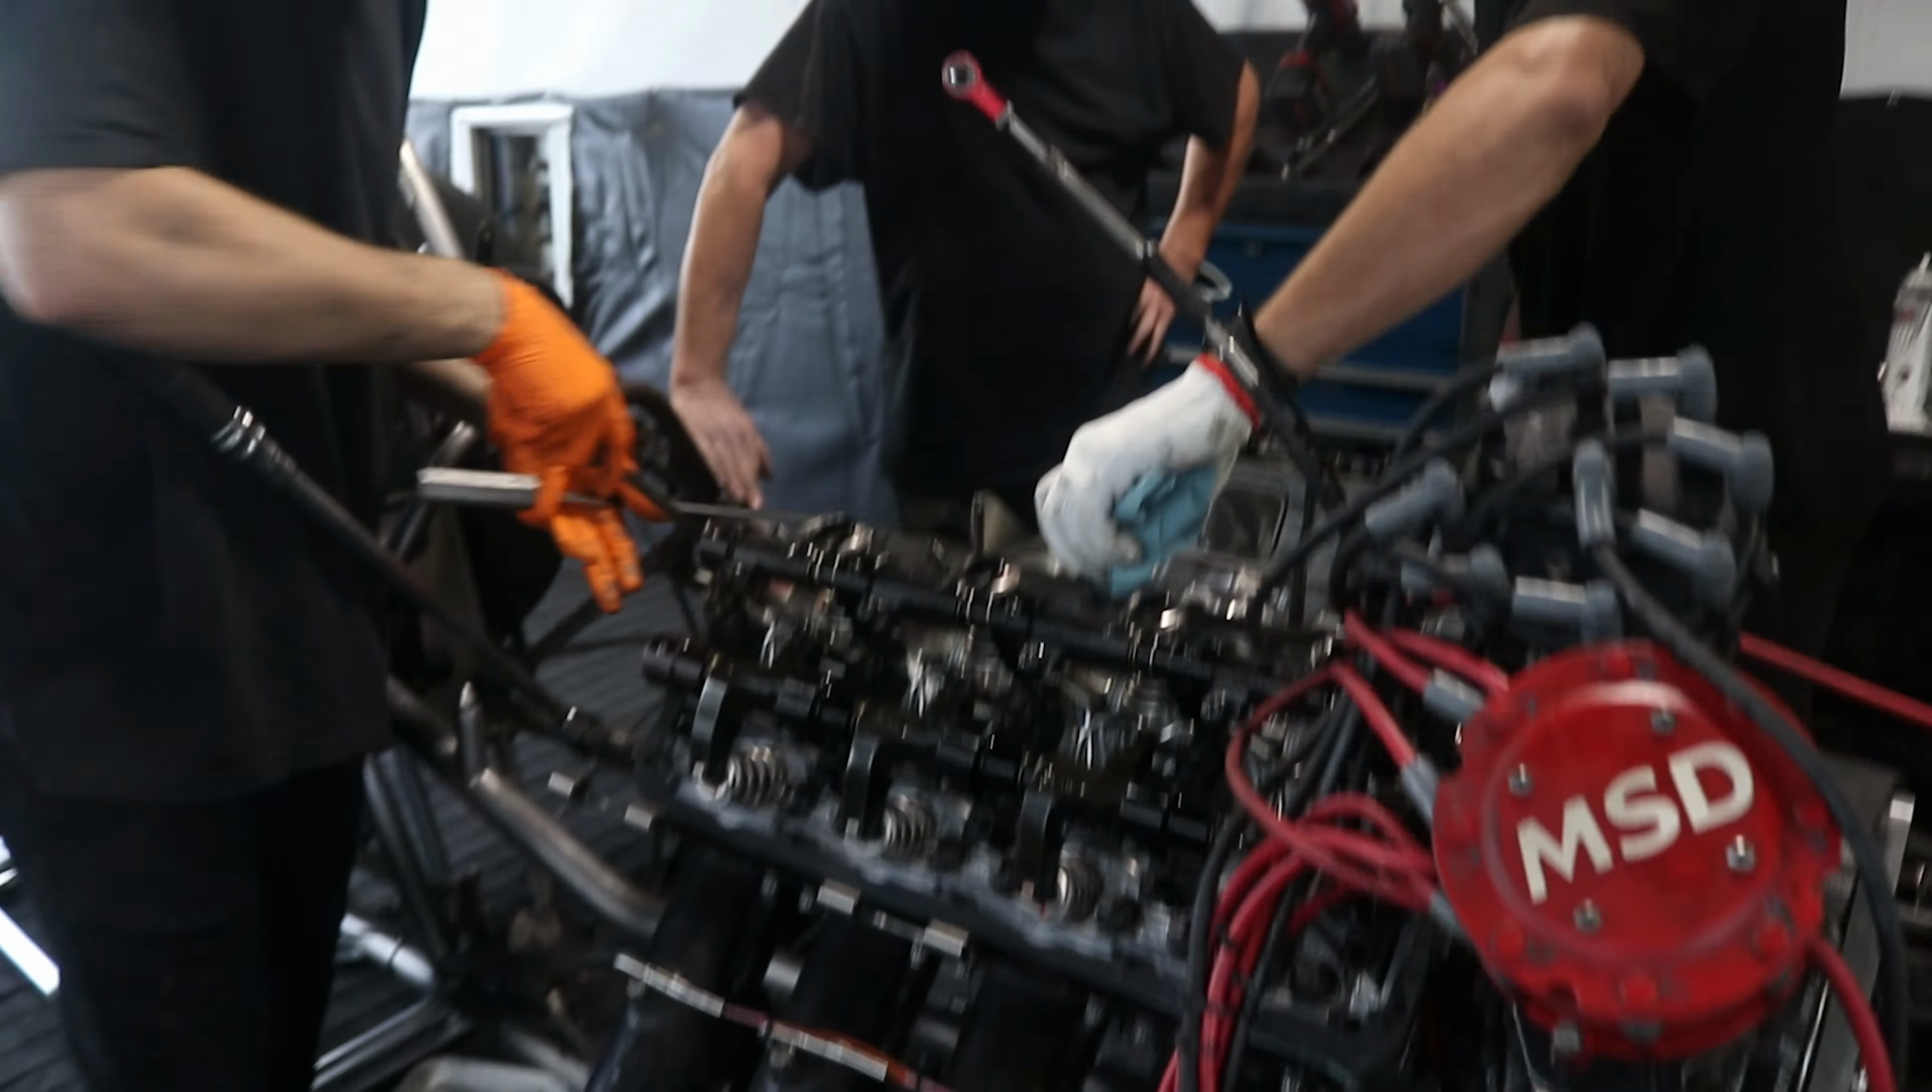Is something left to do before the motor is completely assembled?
Yes.